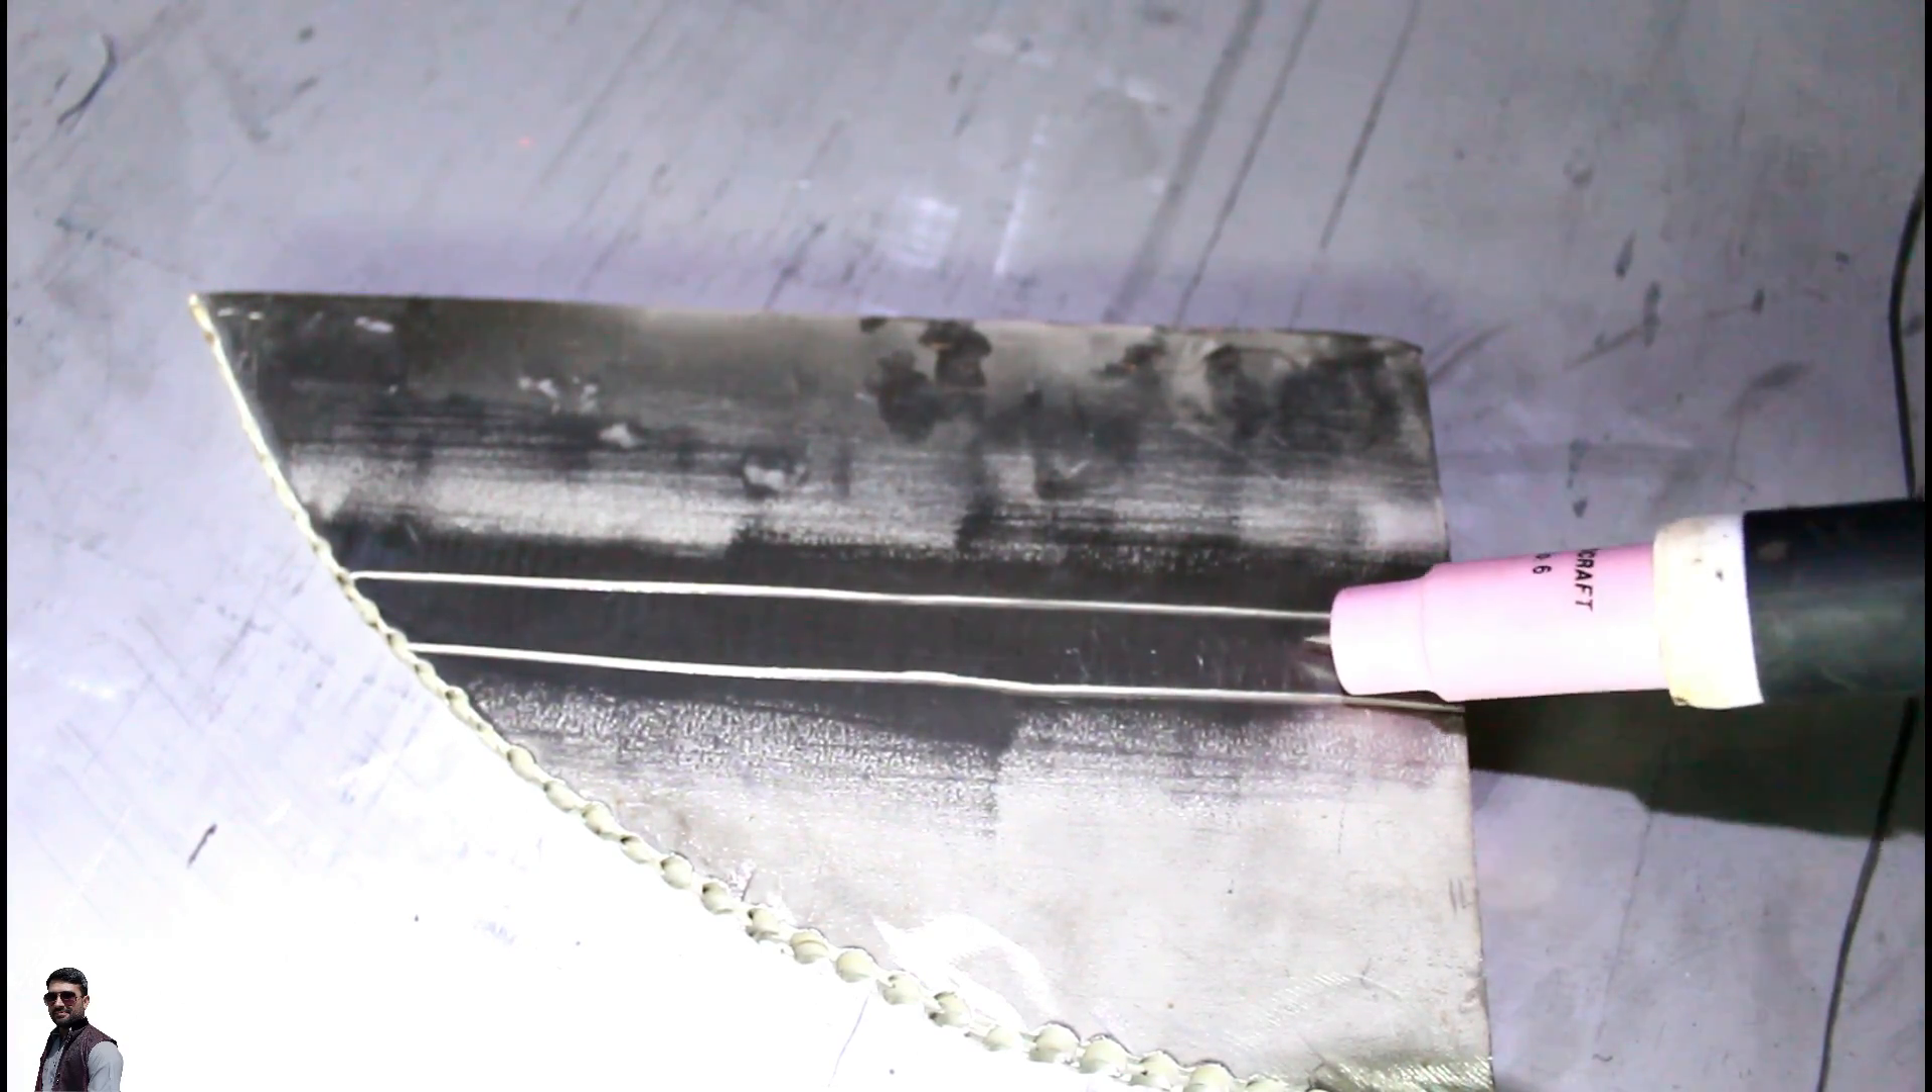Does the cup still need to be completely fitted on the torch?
No.